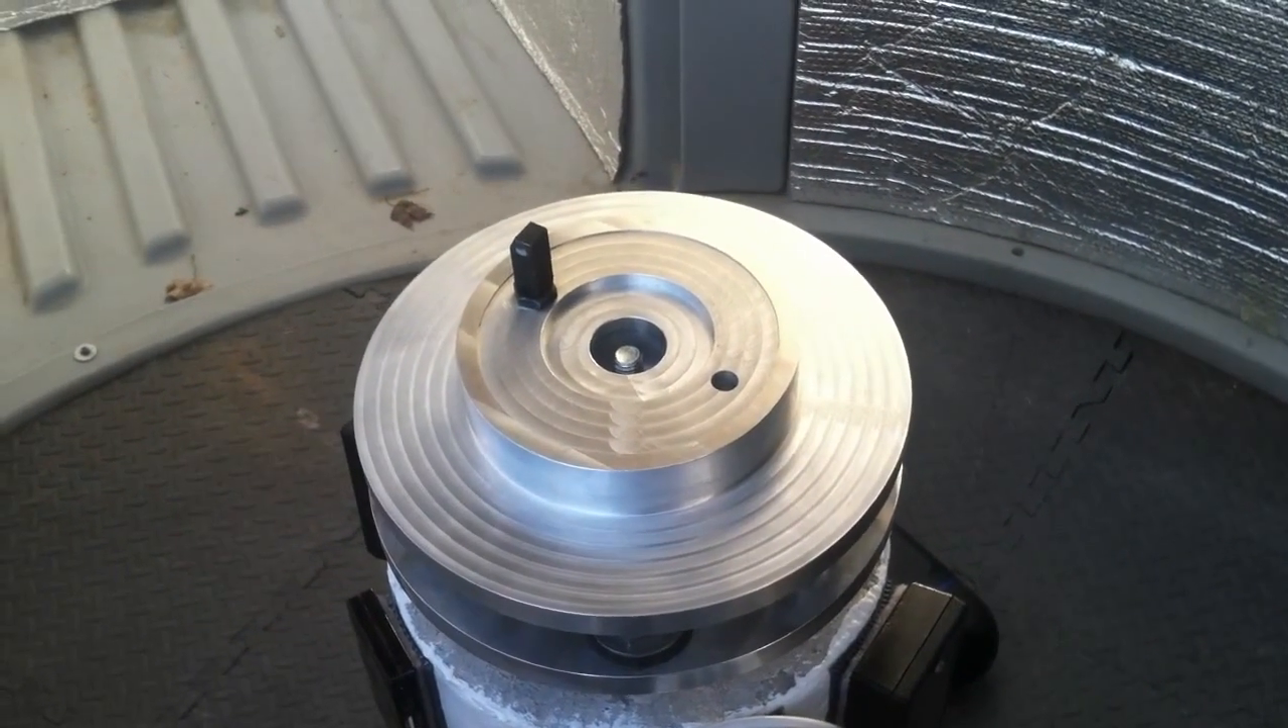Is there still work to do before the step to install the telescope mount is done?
Yes.